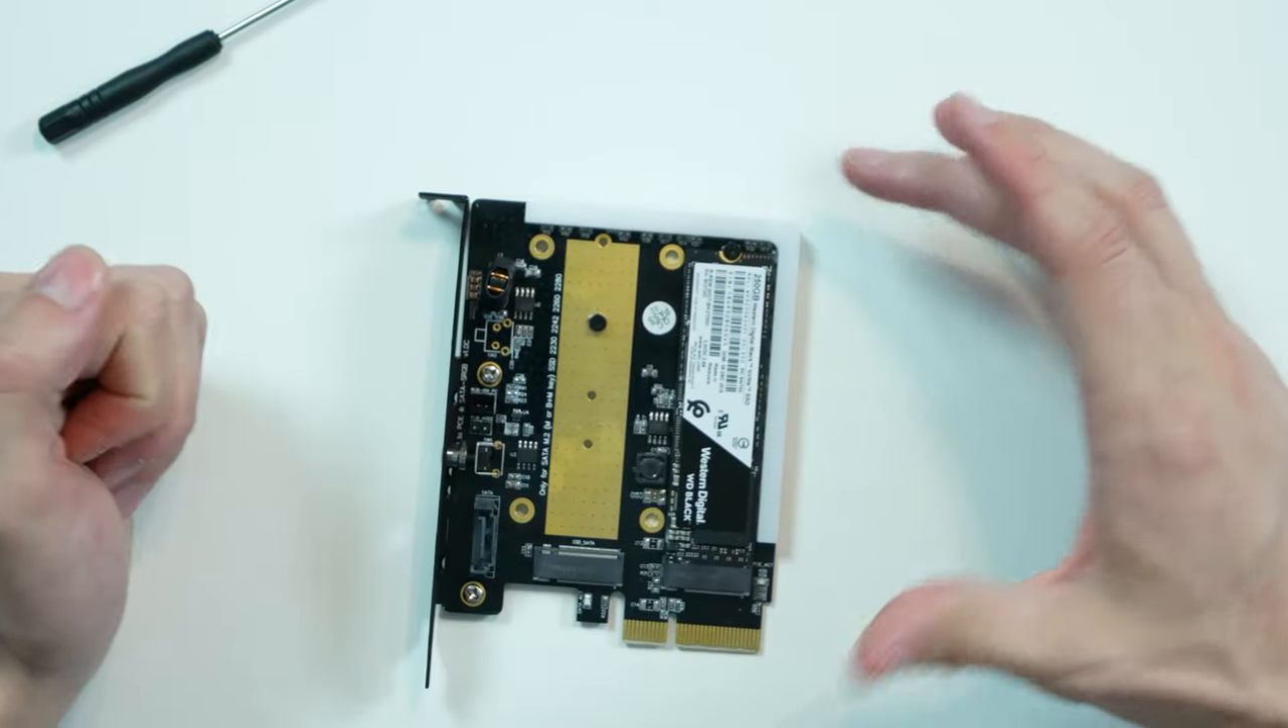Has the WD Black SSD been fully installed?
Yes.